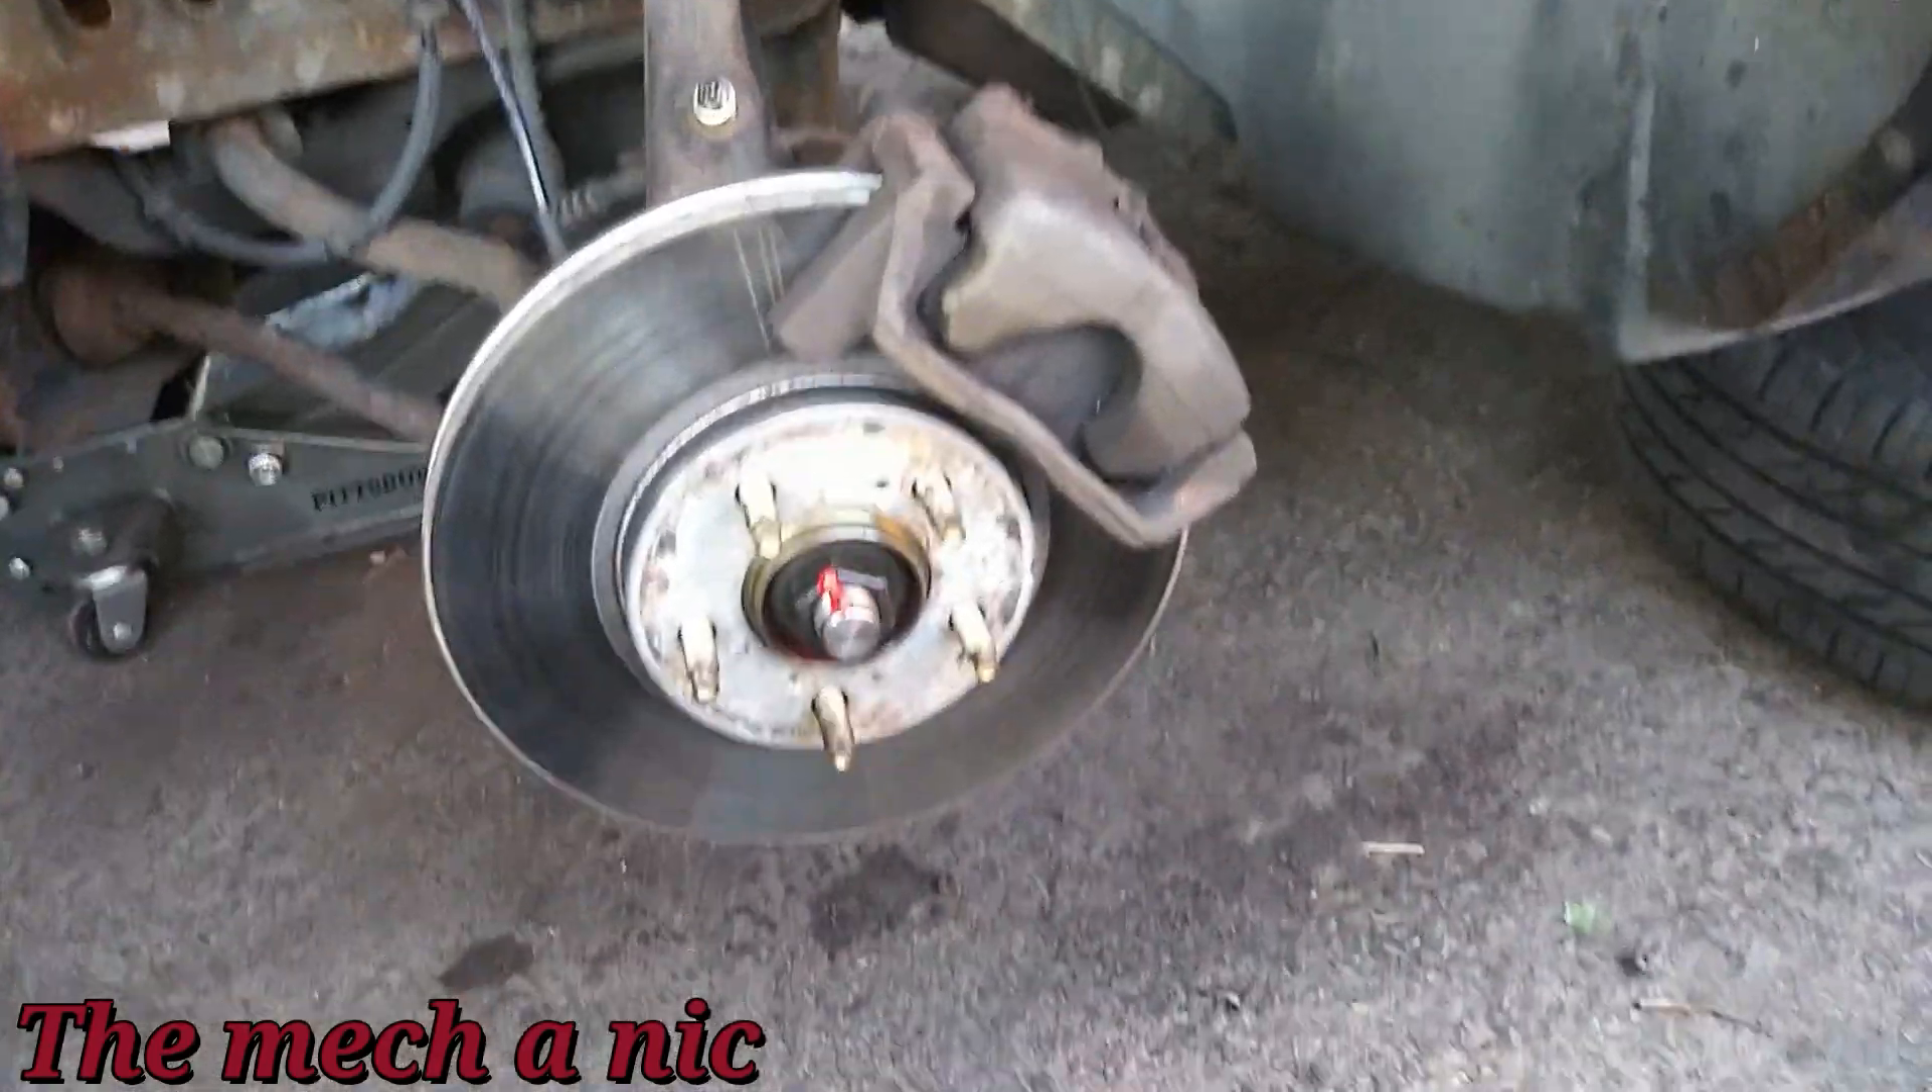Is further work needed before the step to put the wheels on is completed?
Yes.